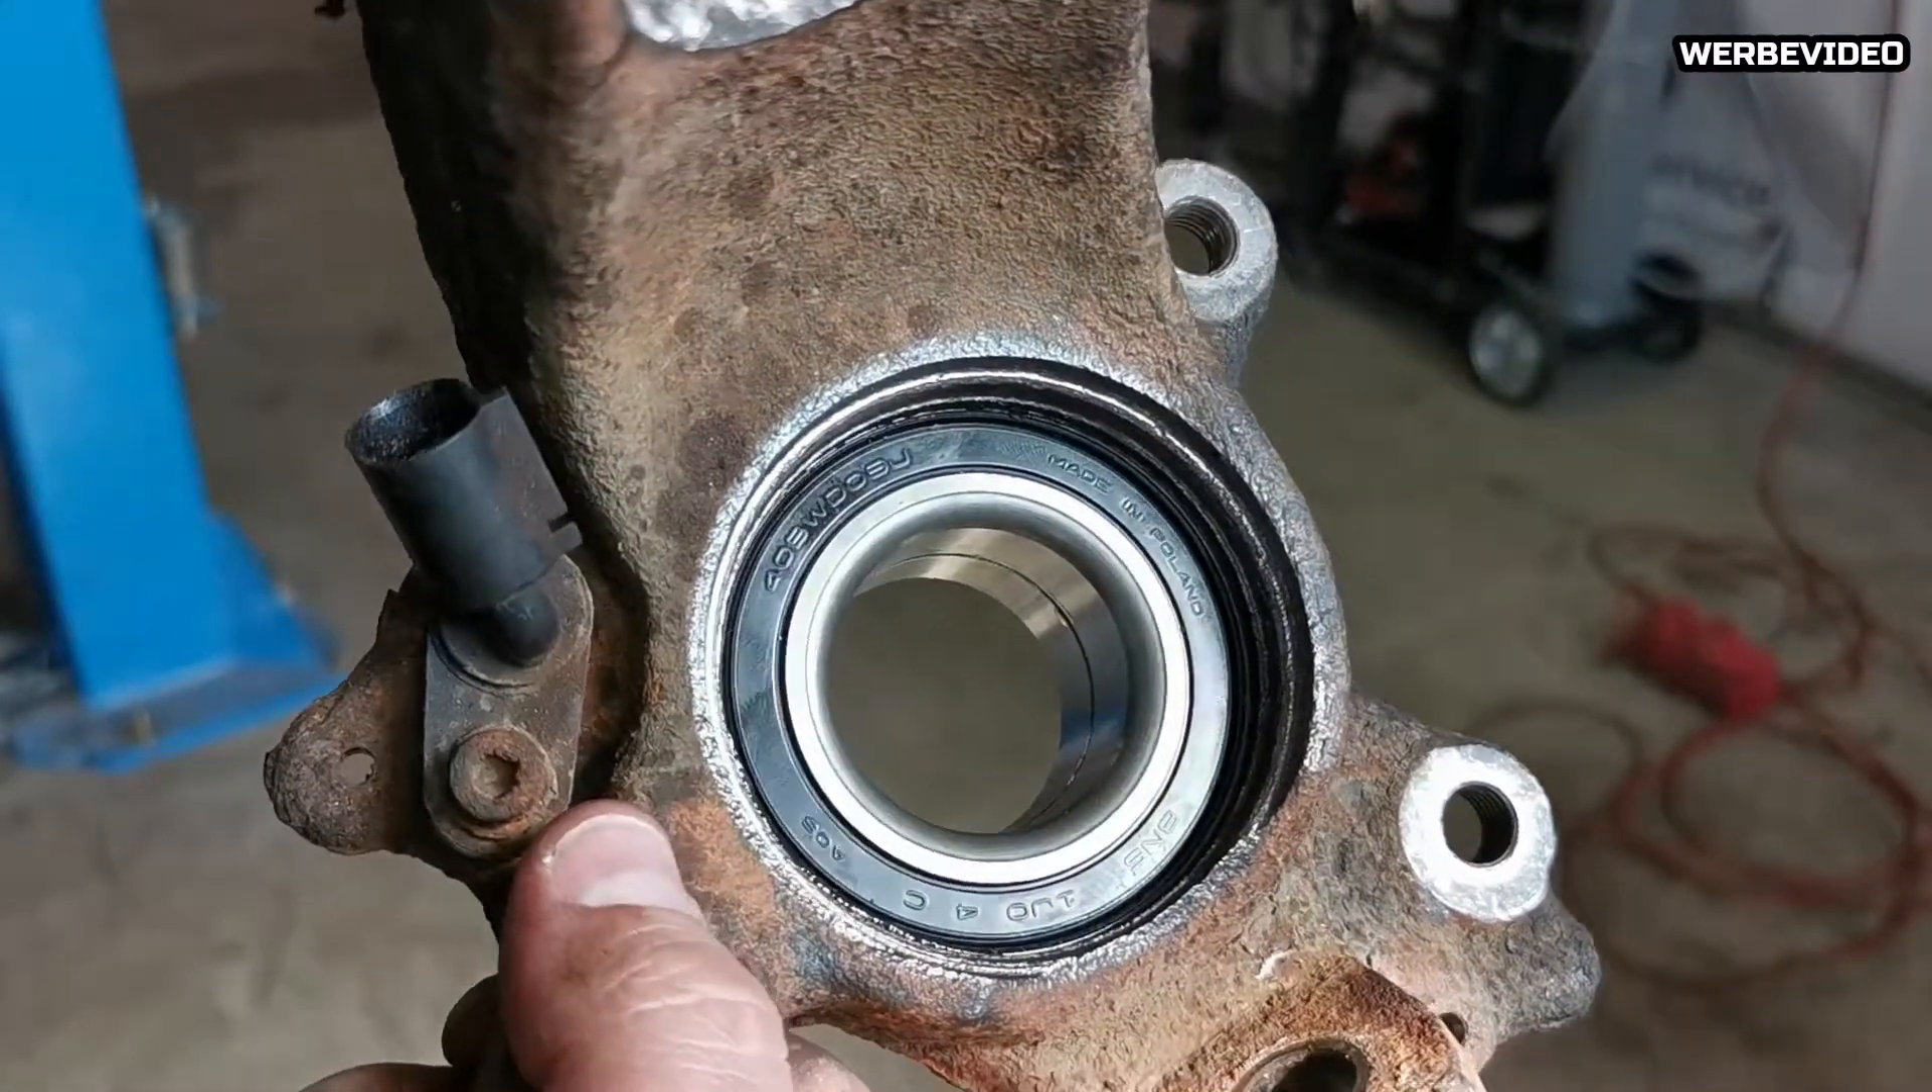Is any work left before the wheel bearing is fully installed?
No.